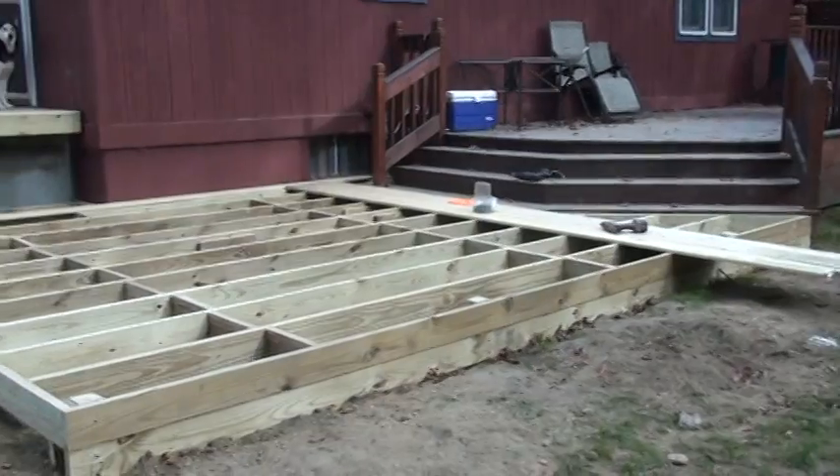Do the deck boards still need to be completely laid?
Yes.